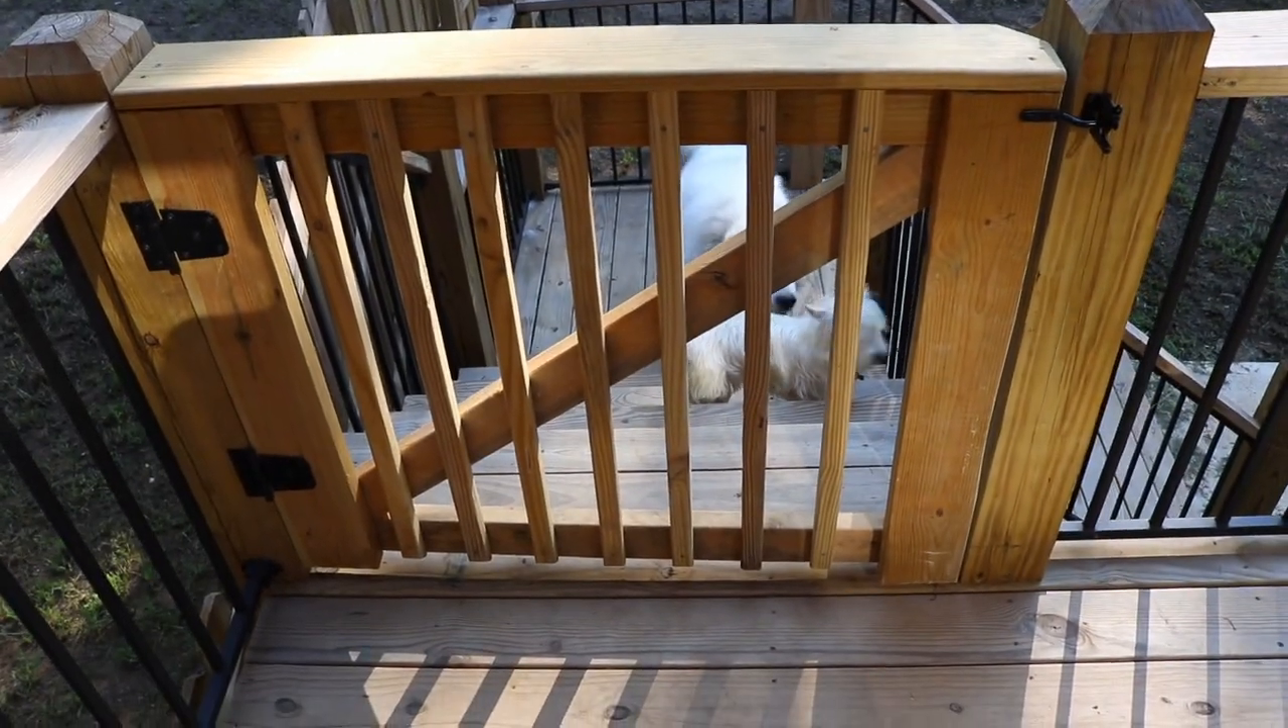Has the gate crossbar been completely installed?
Yes.